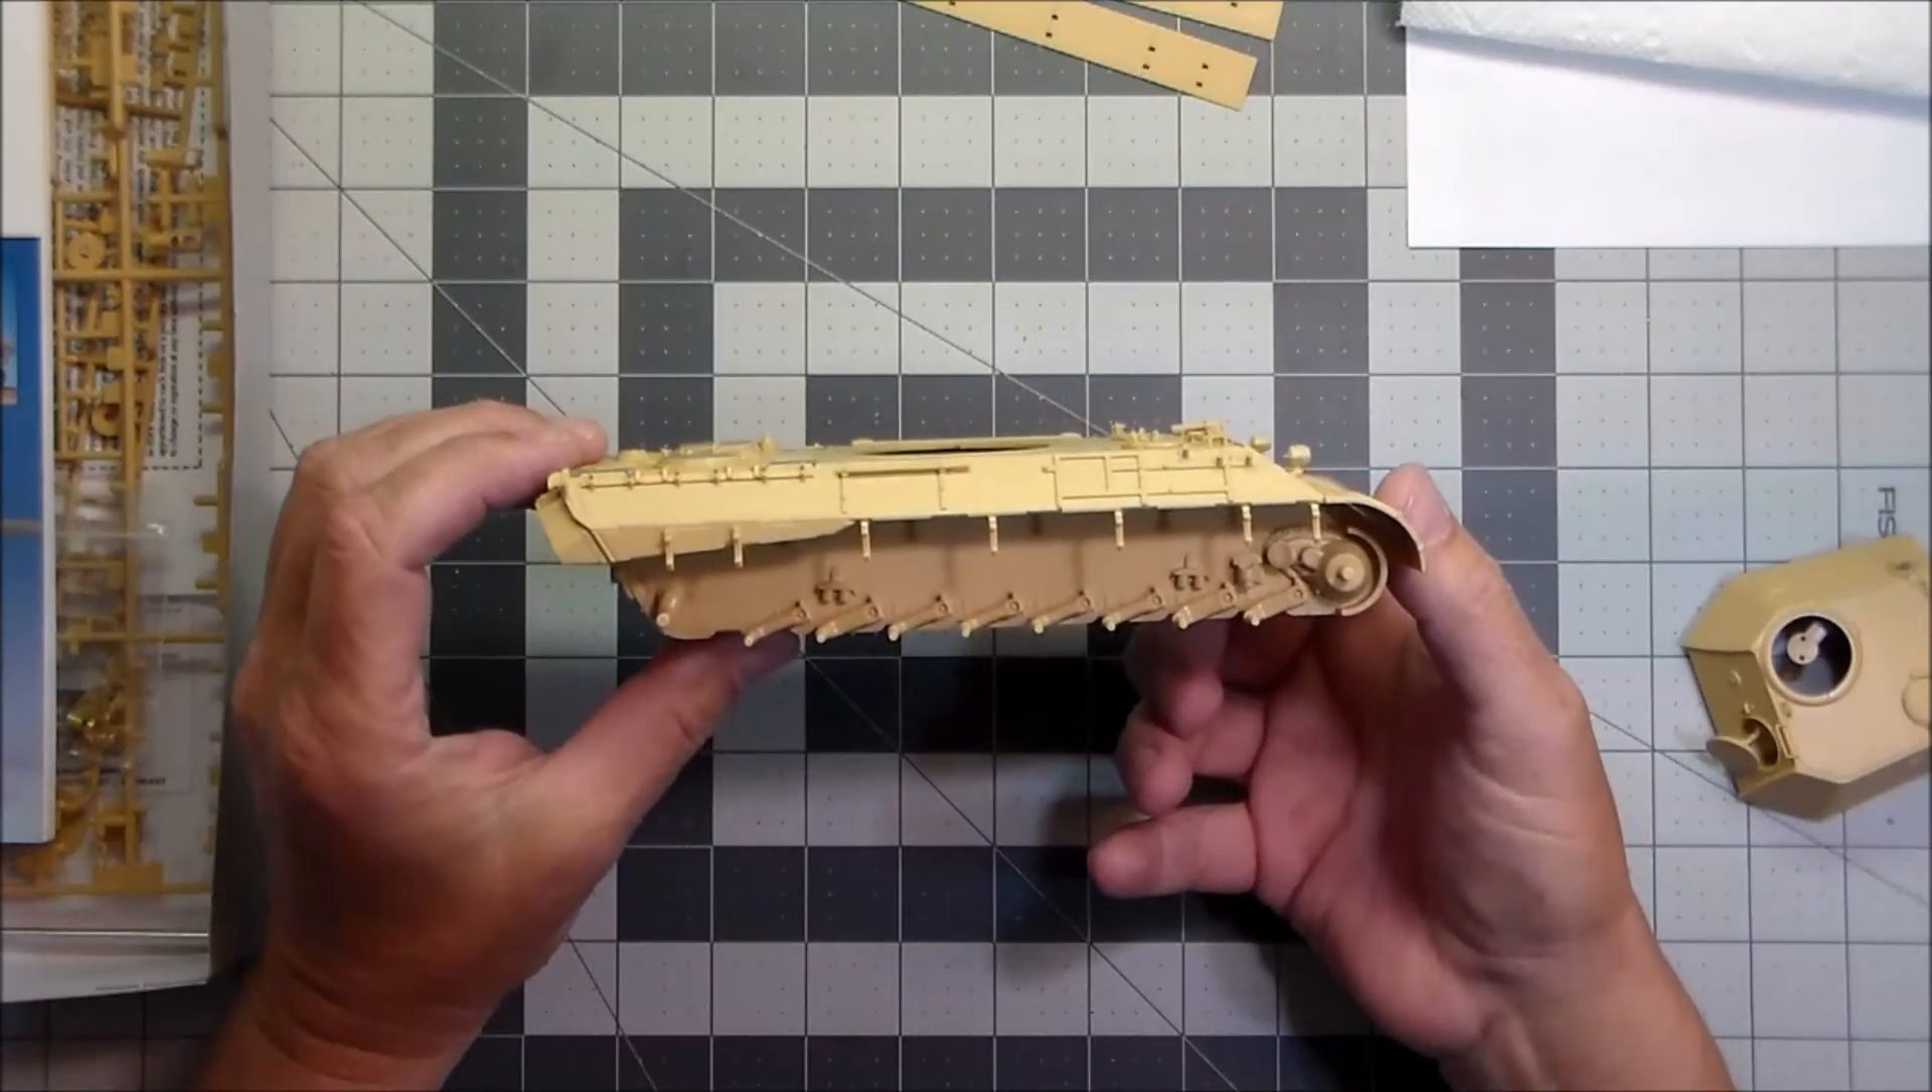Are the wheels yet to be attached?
Yes.